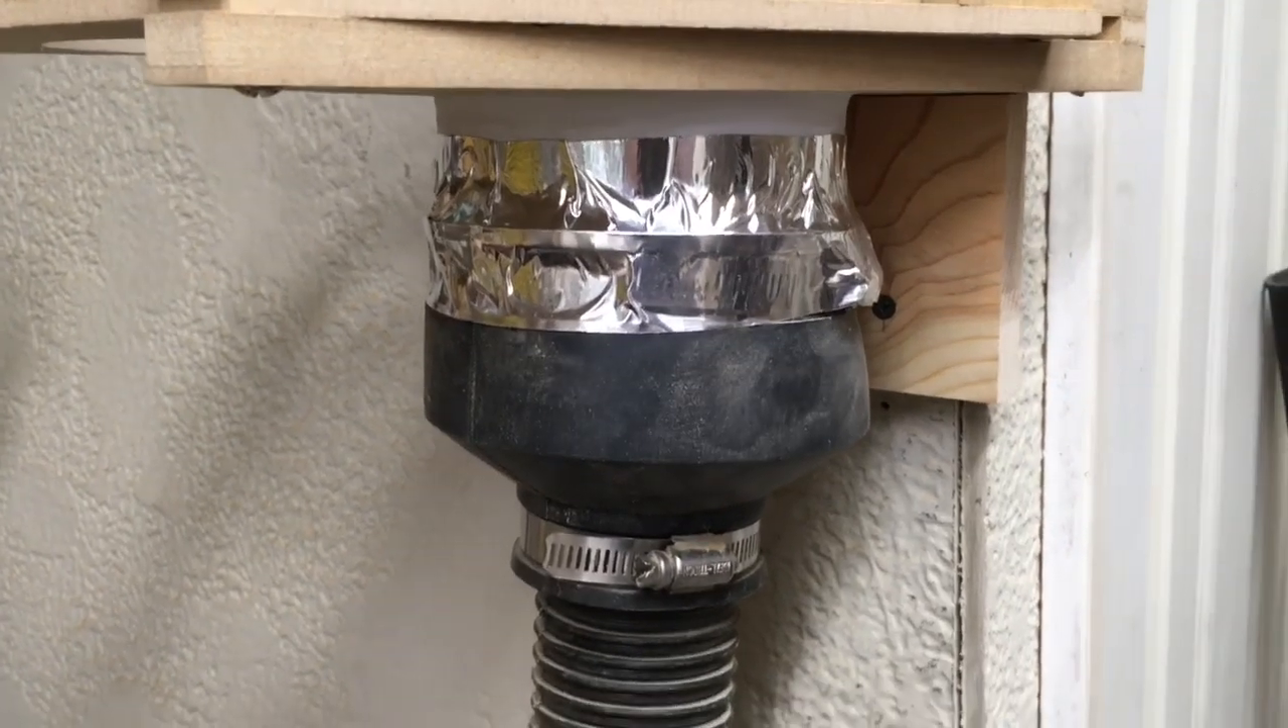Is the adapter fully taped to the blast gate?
Yes.